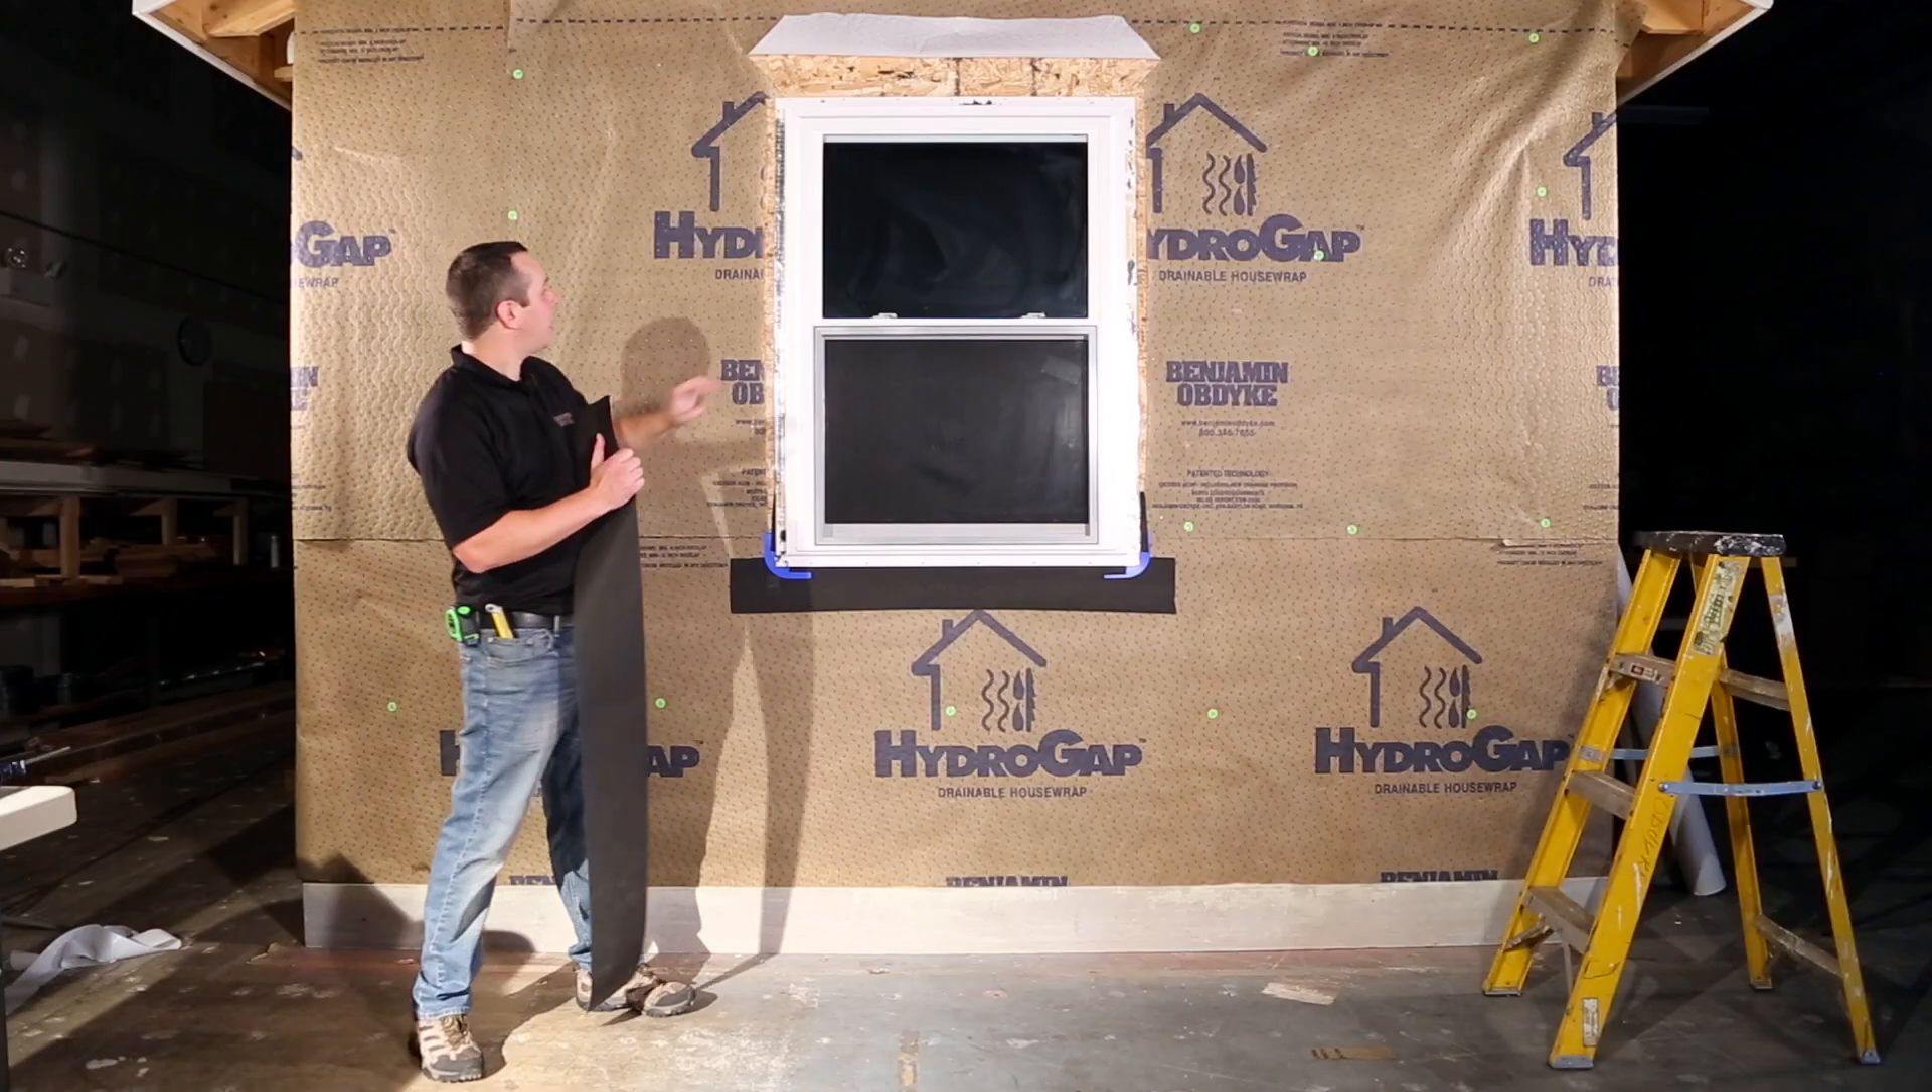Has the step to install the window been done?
Yes.